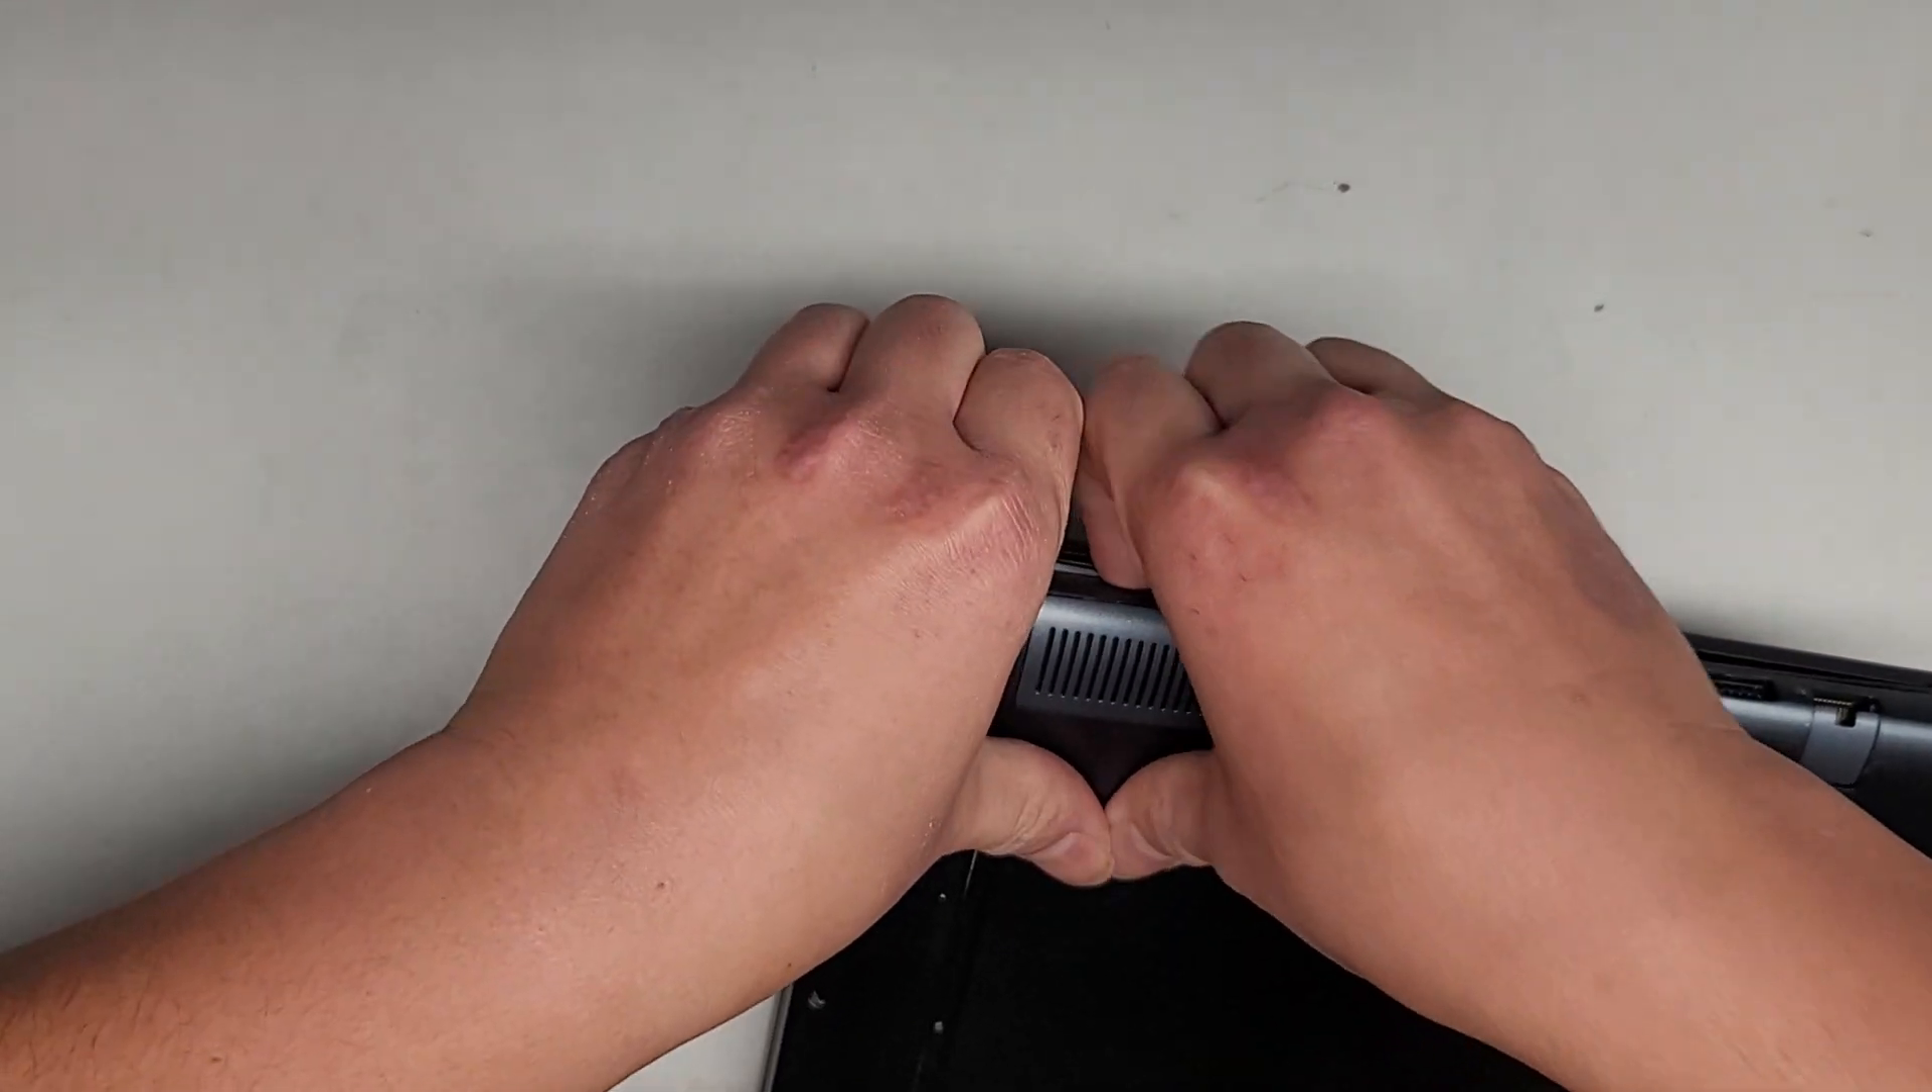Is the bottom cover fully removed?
No.